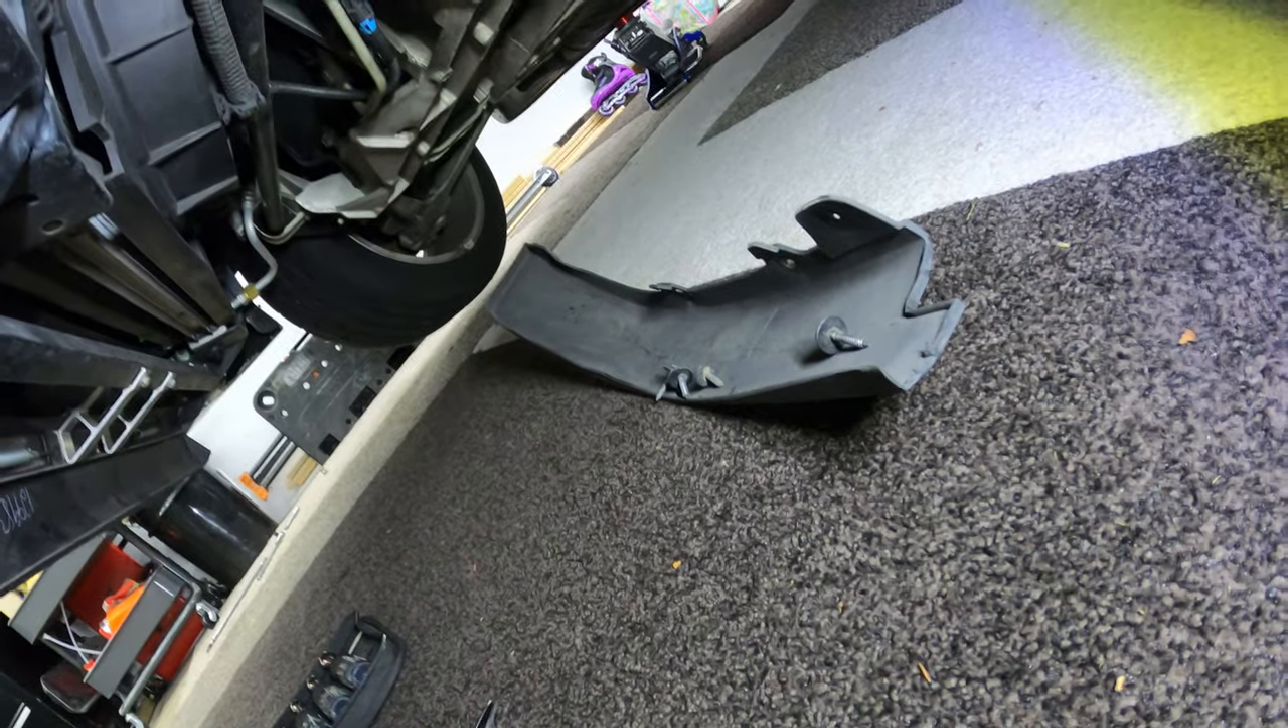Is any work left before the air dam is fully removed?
No.